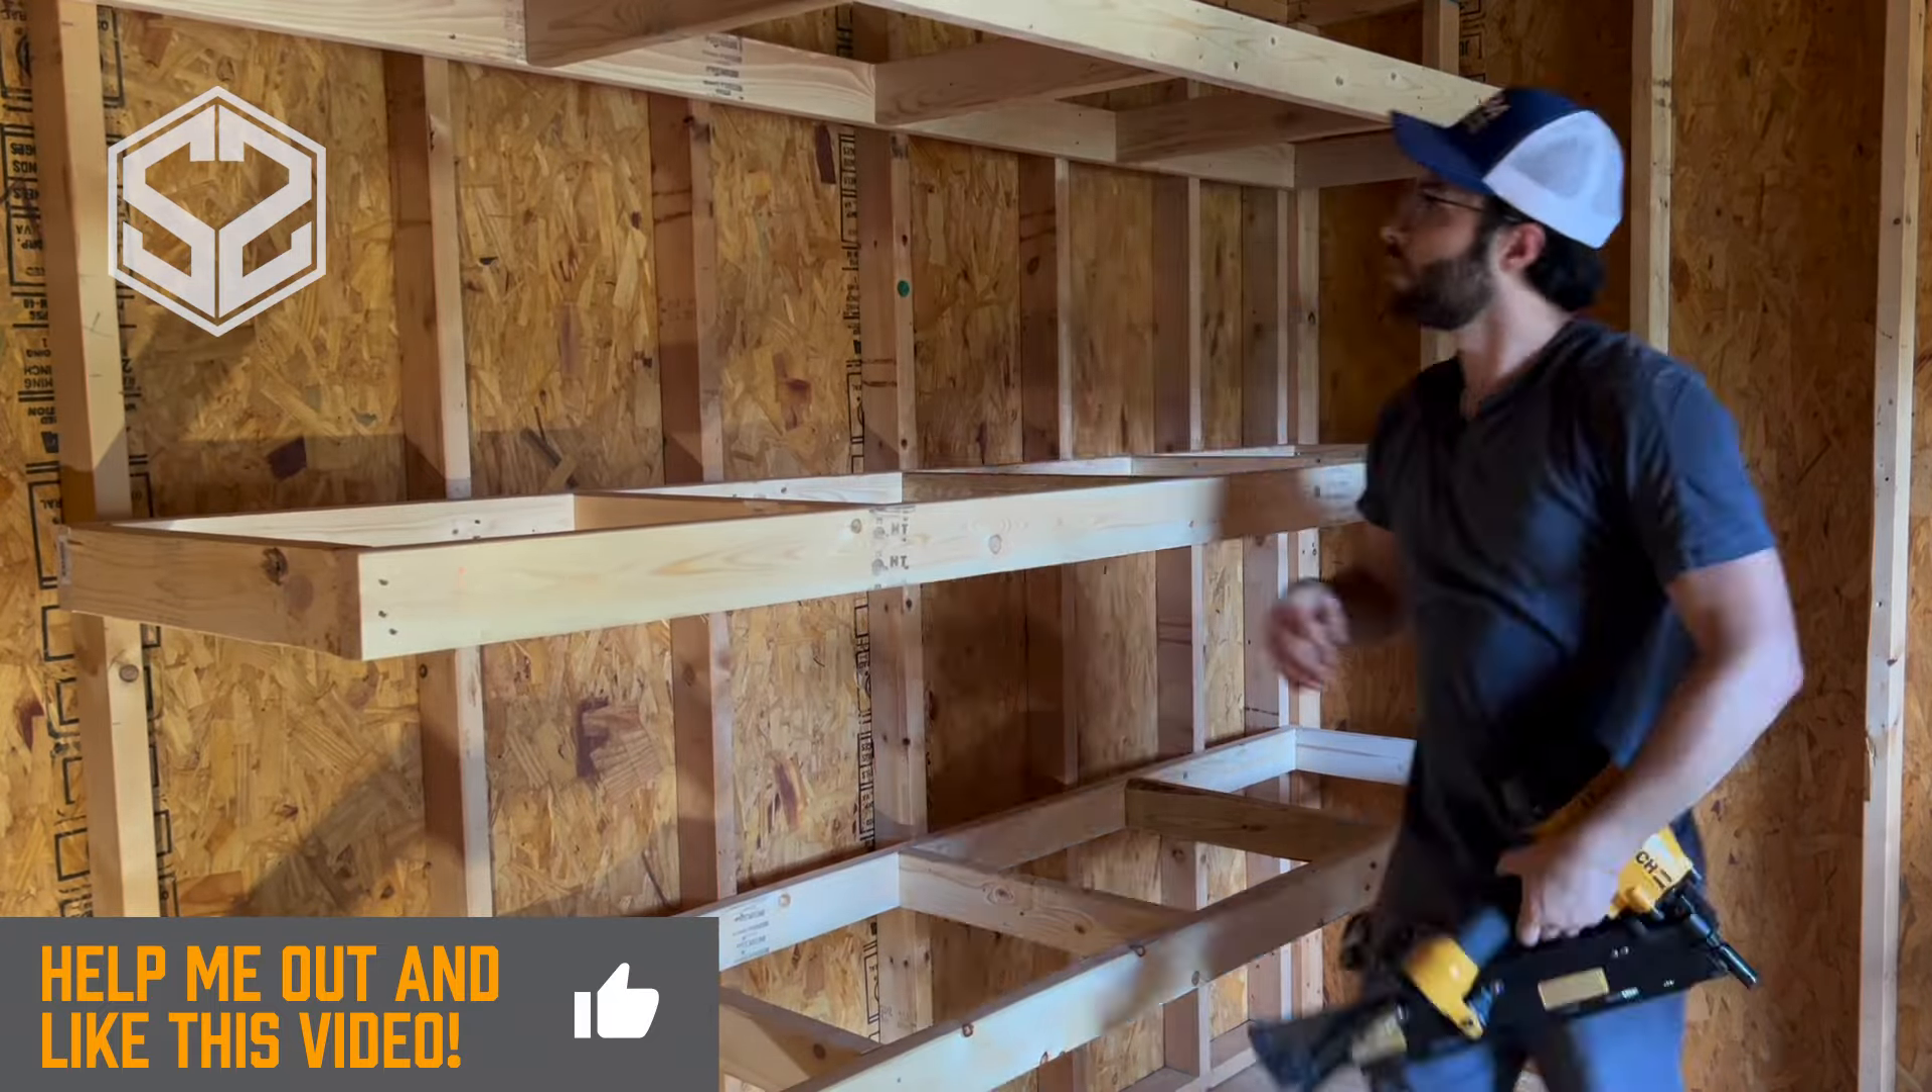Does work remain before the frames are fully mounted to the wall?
No.